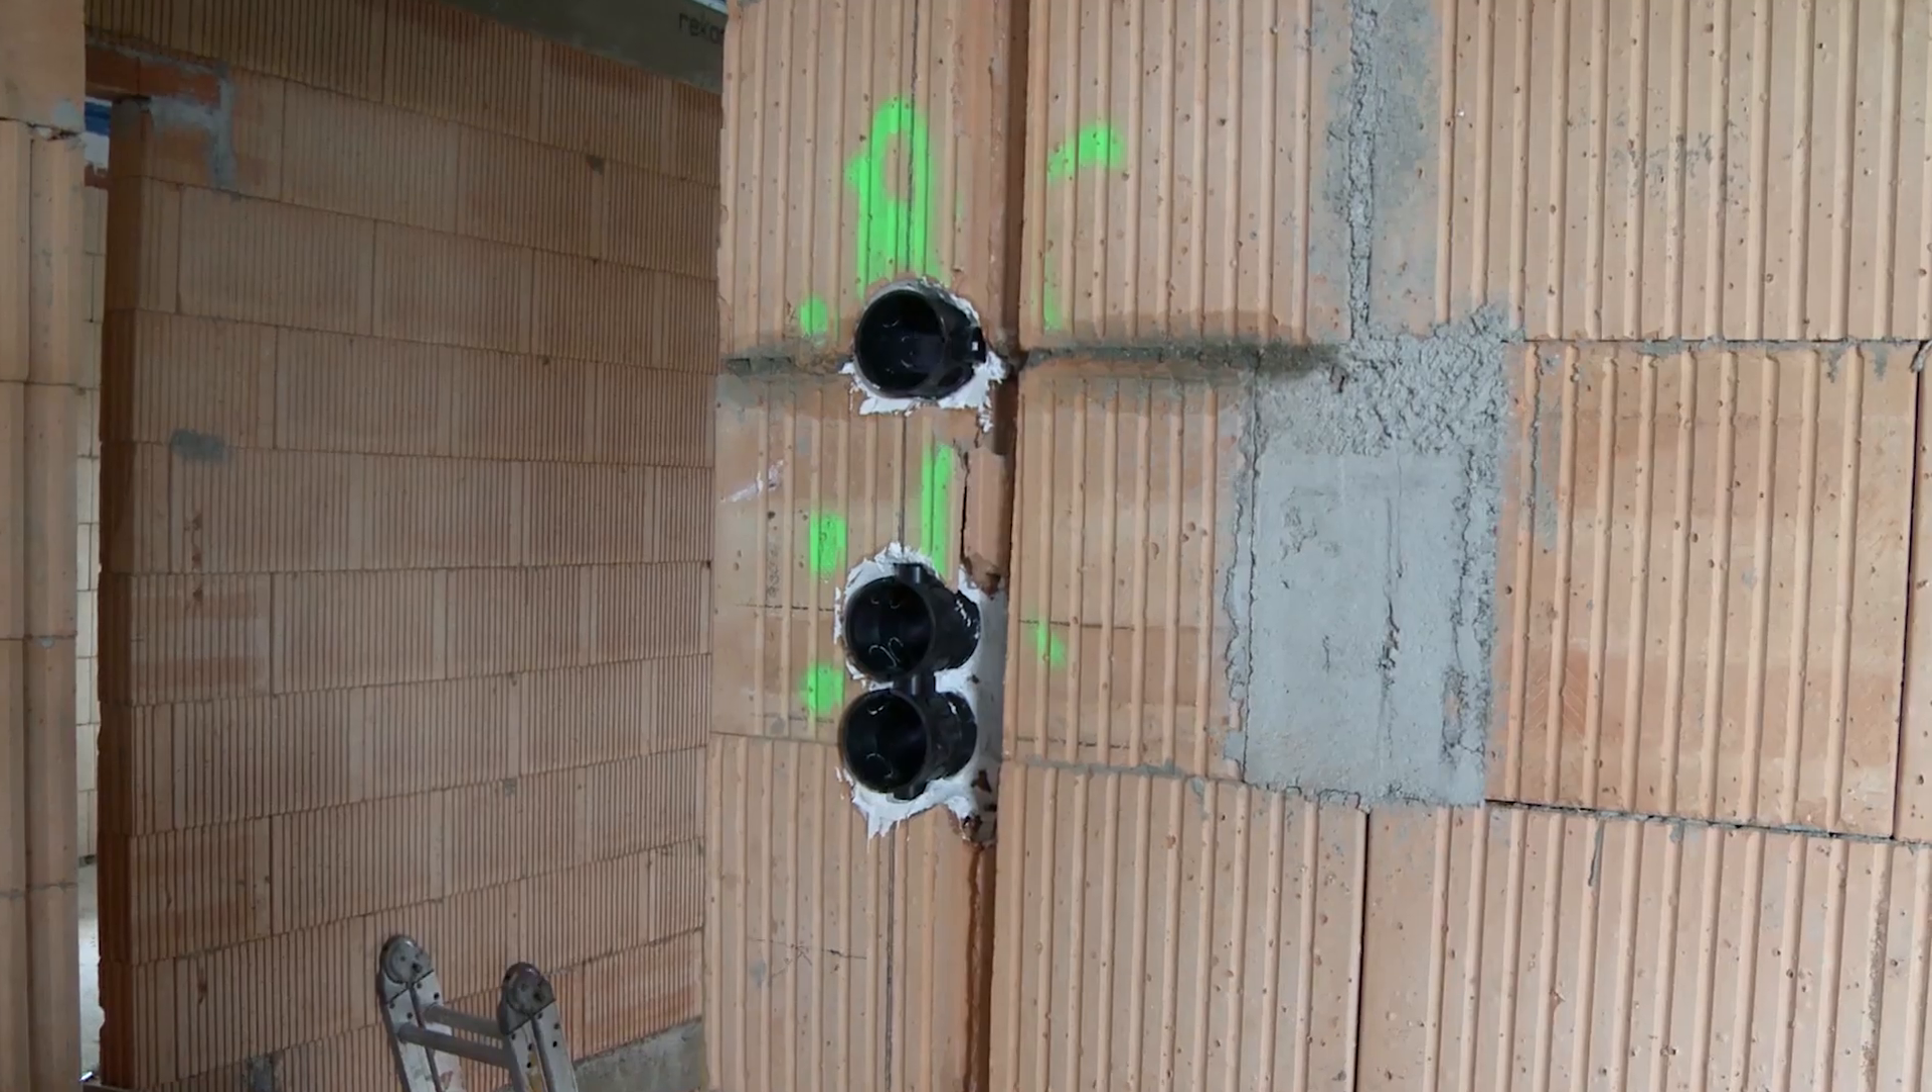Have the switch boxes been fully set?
Yes.